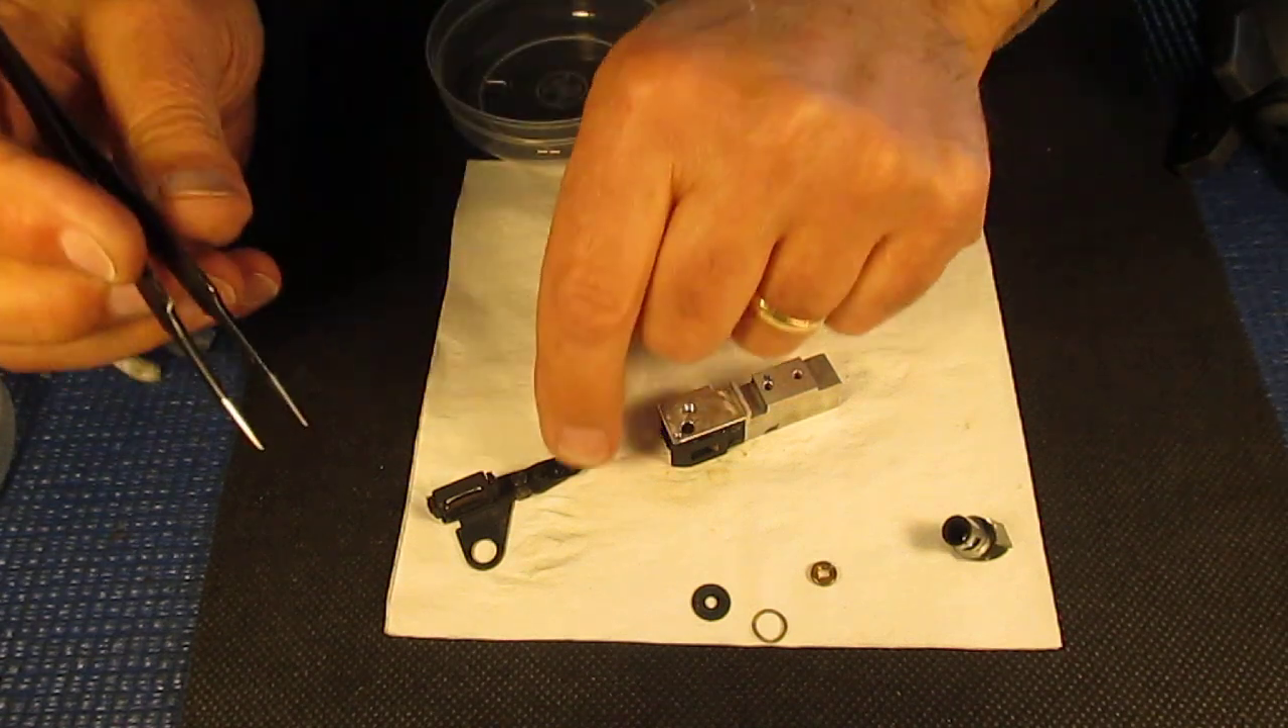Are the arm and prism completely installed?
No.